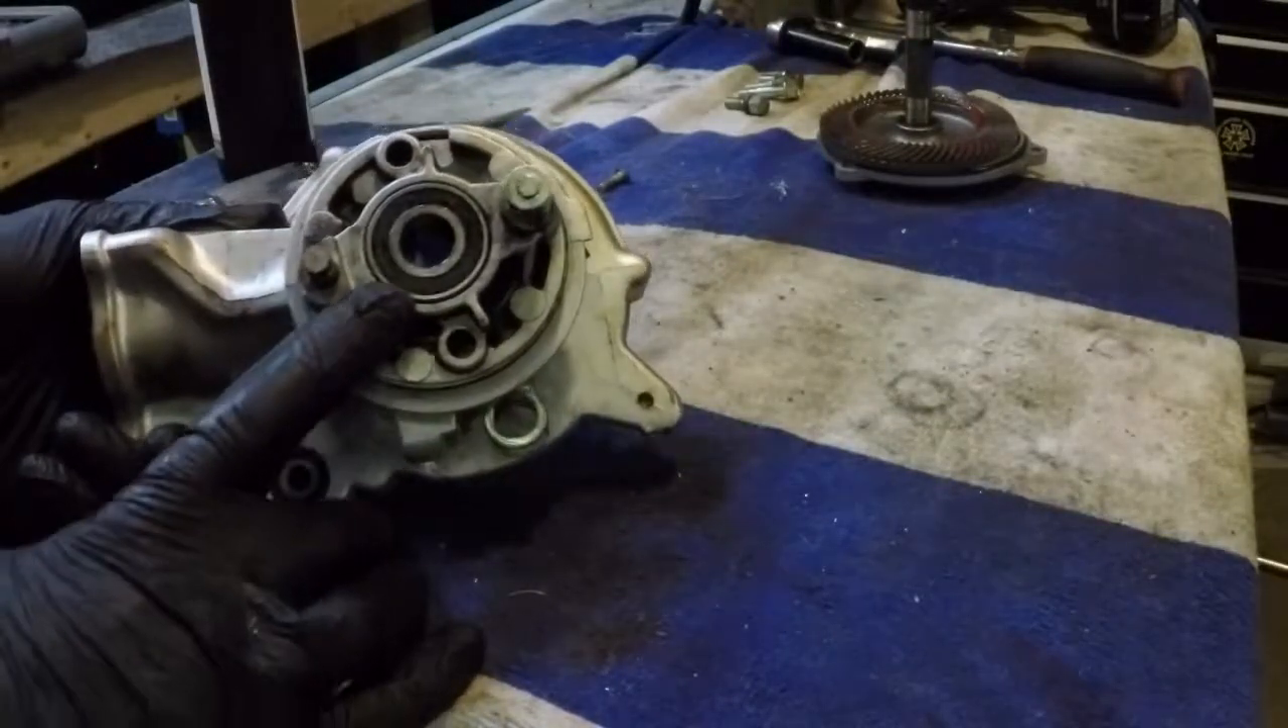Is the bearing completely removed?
No.